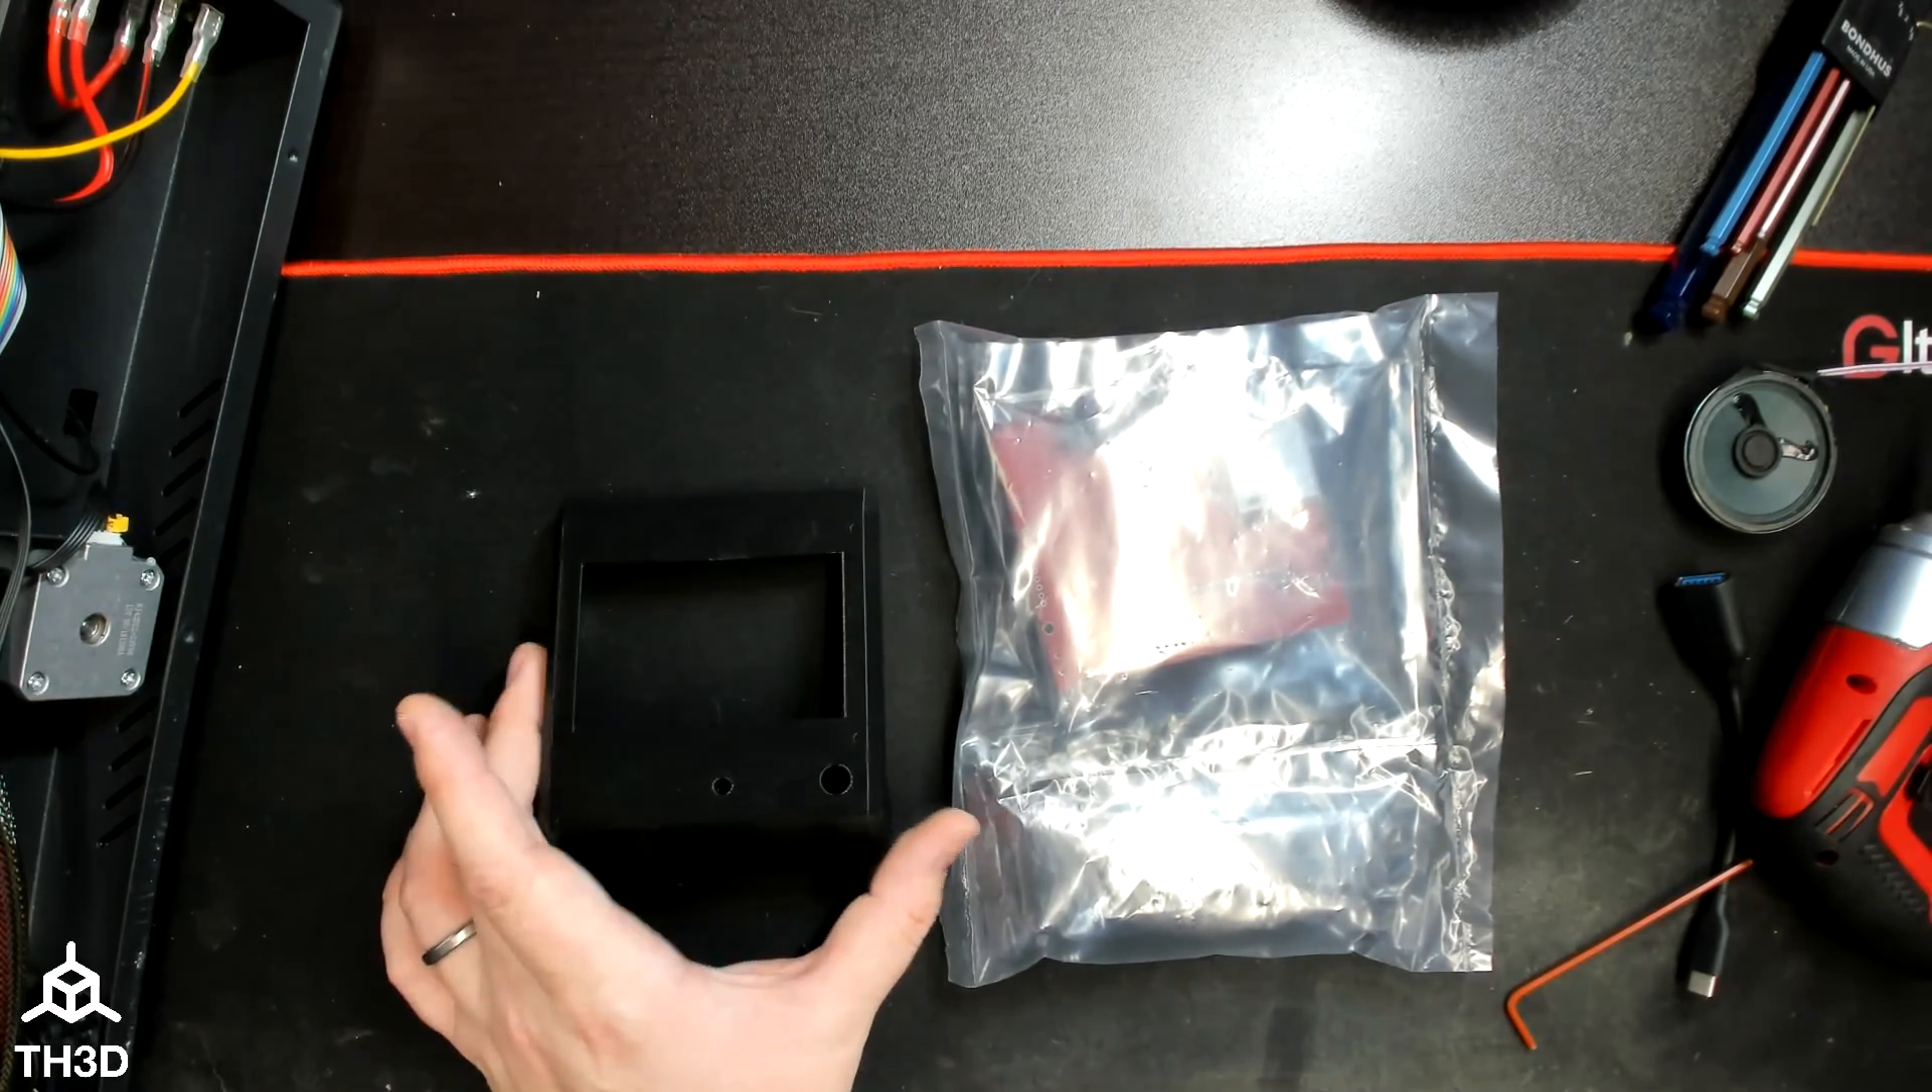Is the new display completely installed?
No.